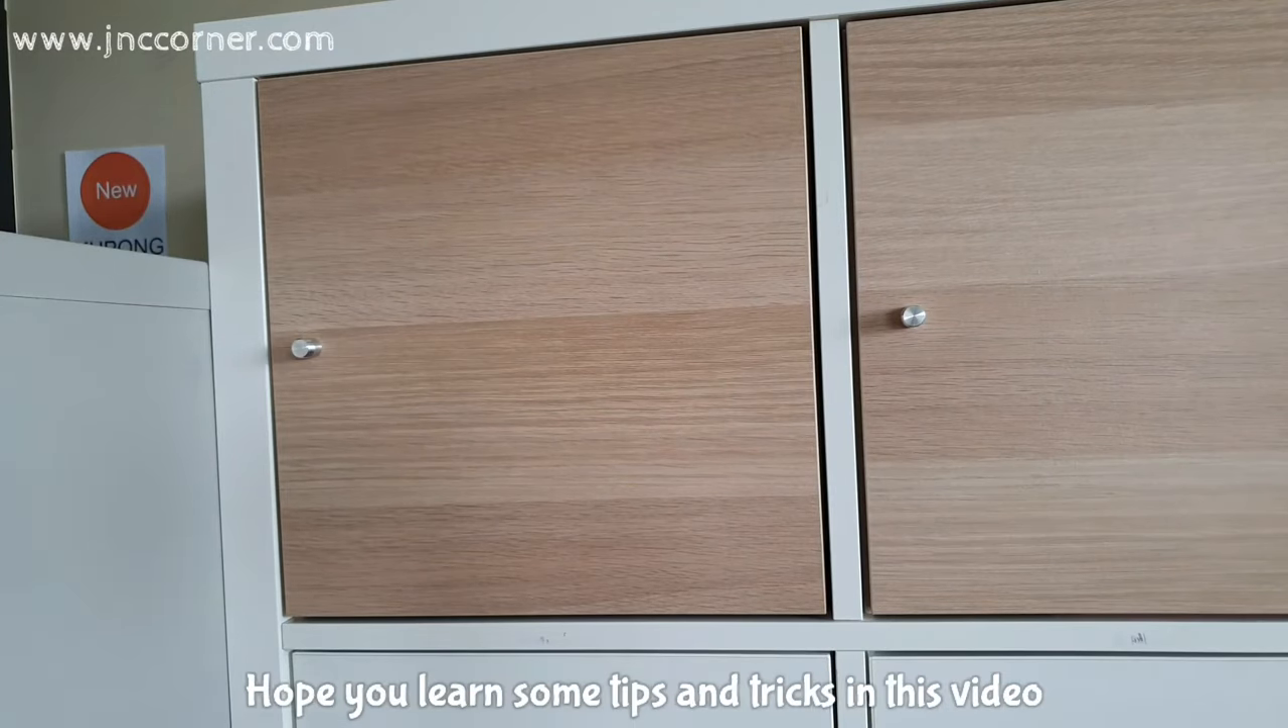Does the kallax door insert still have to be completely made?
No.